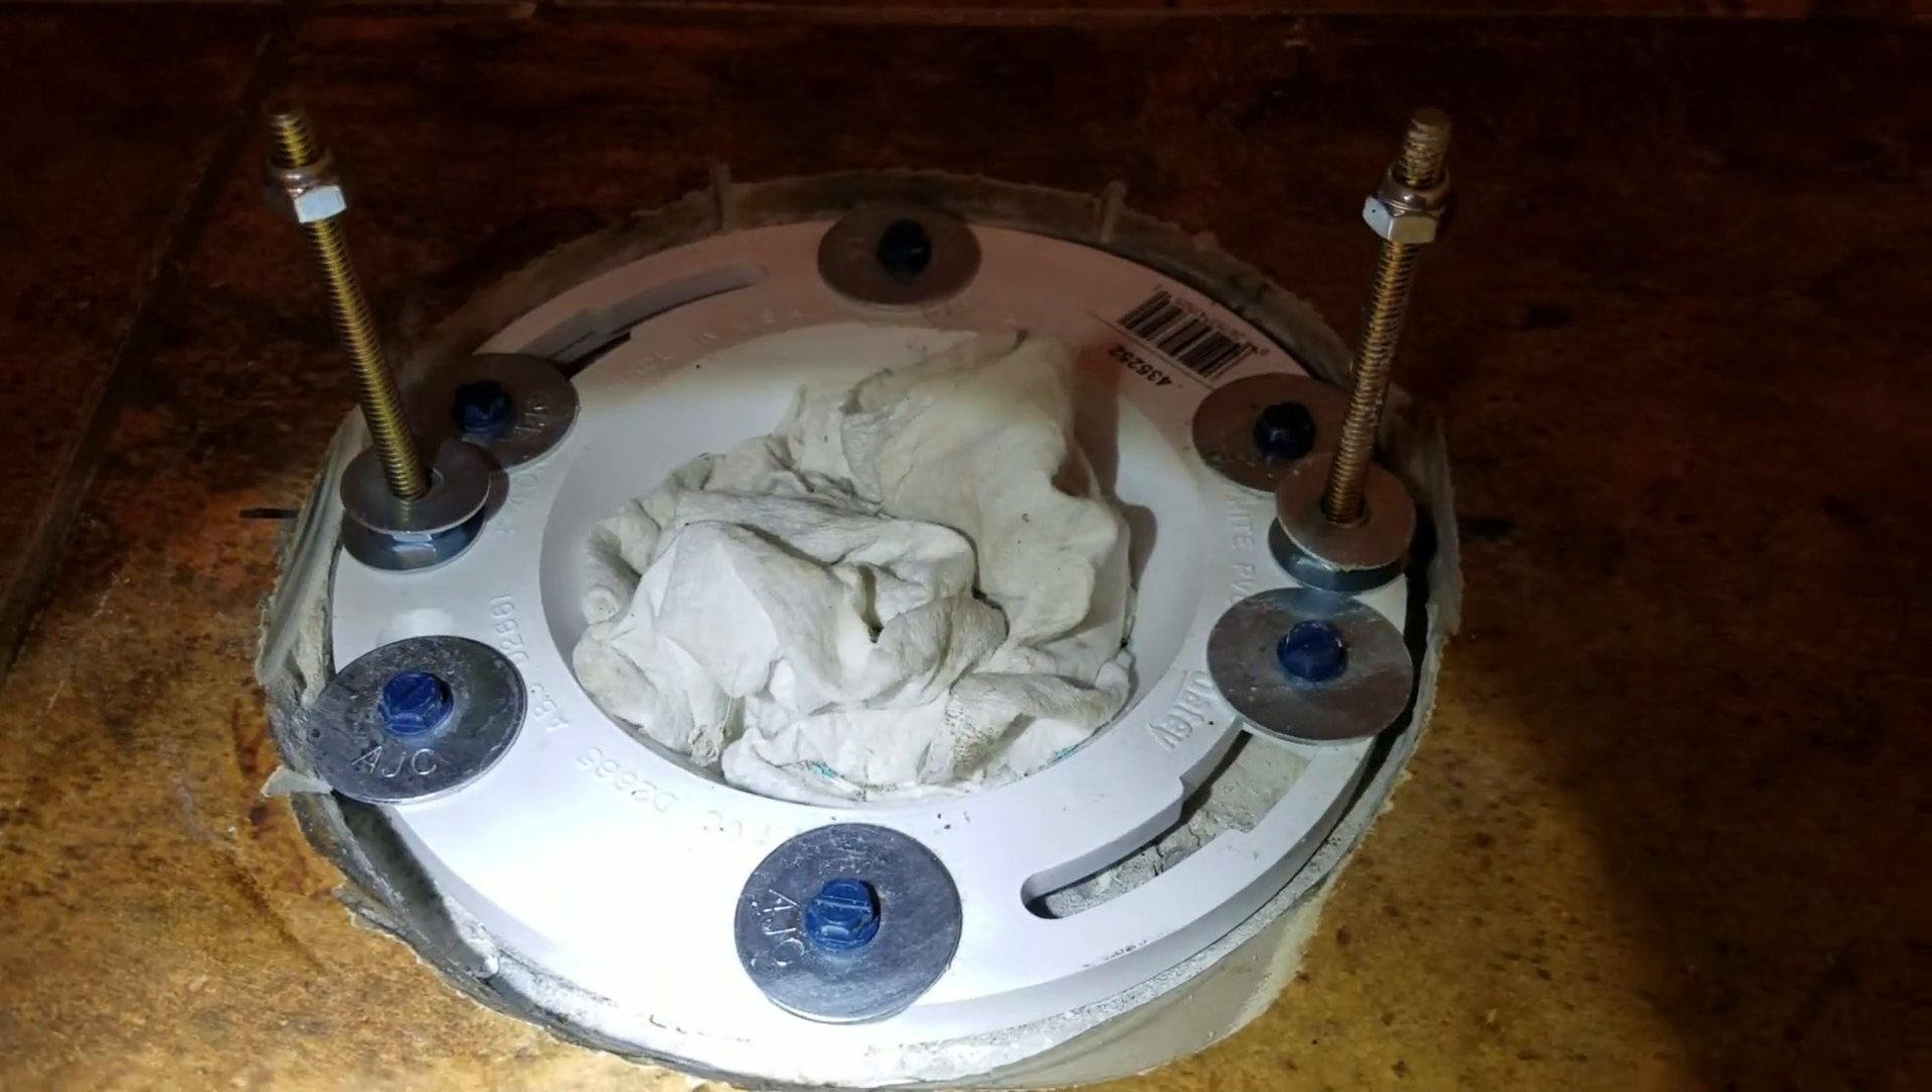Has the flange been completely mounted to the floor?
Yes.